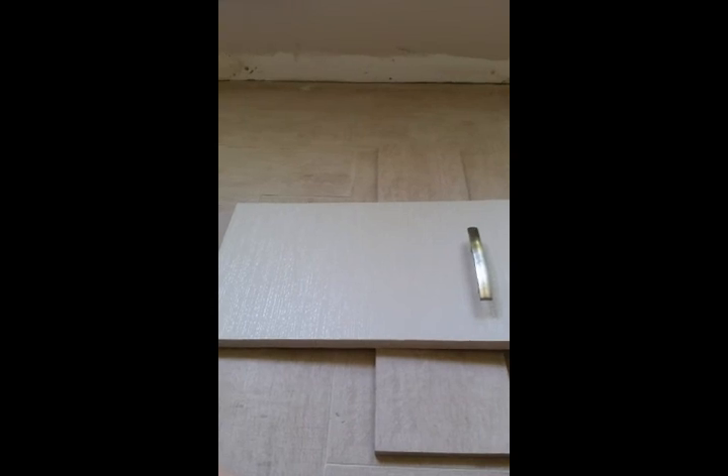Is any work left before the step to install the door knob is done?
No.